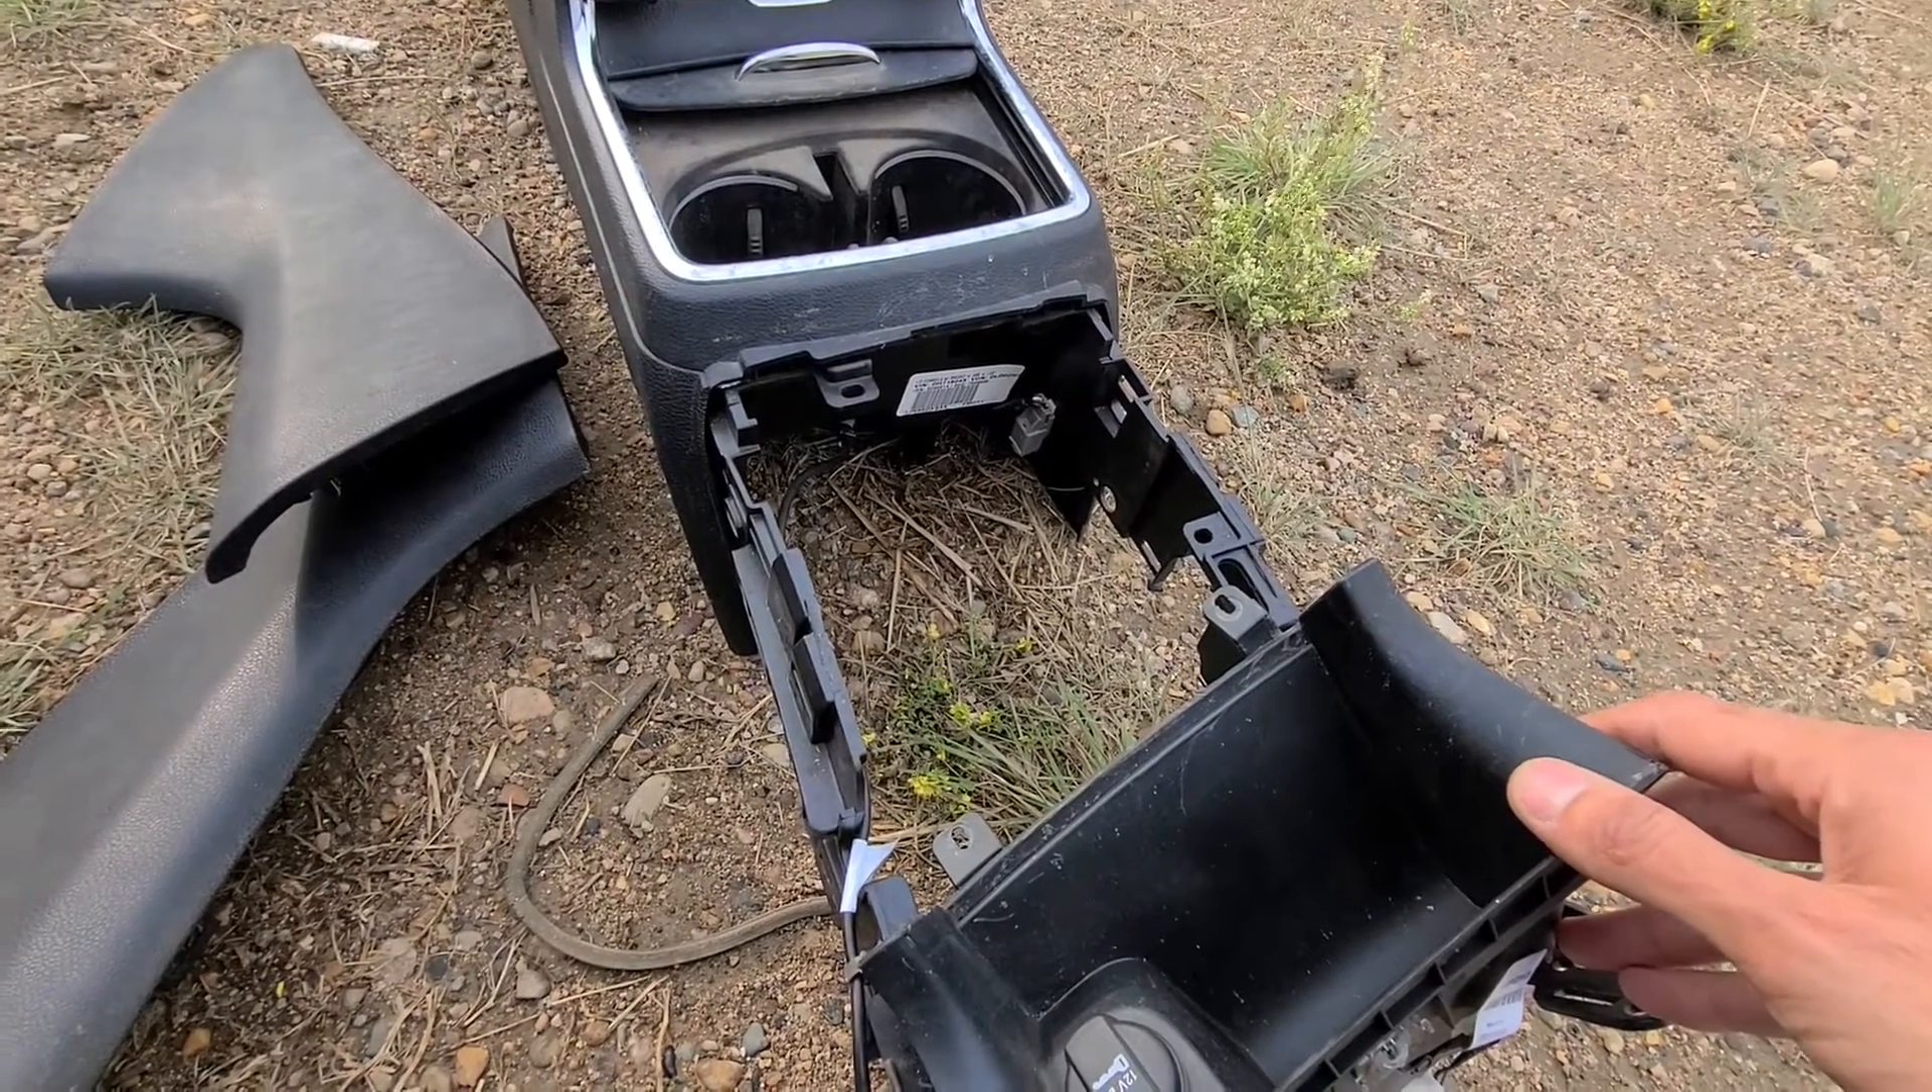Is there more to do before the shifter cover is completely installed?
Yes.